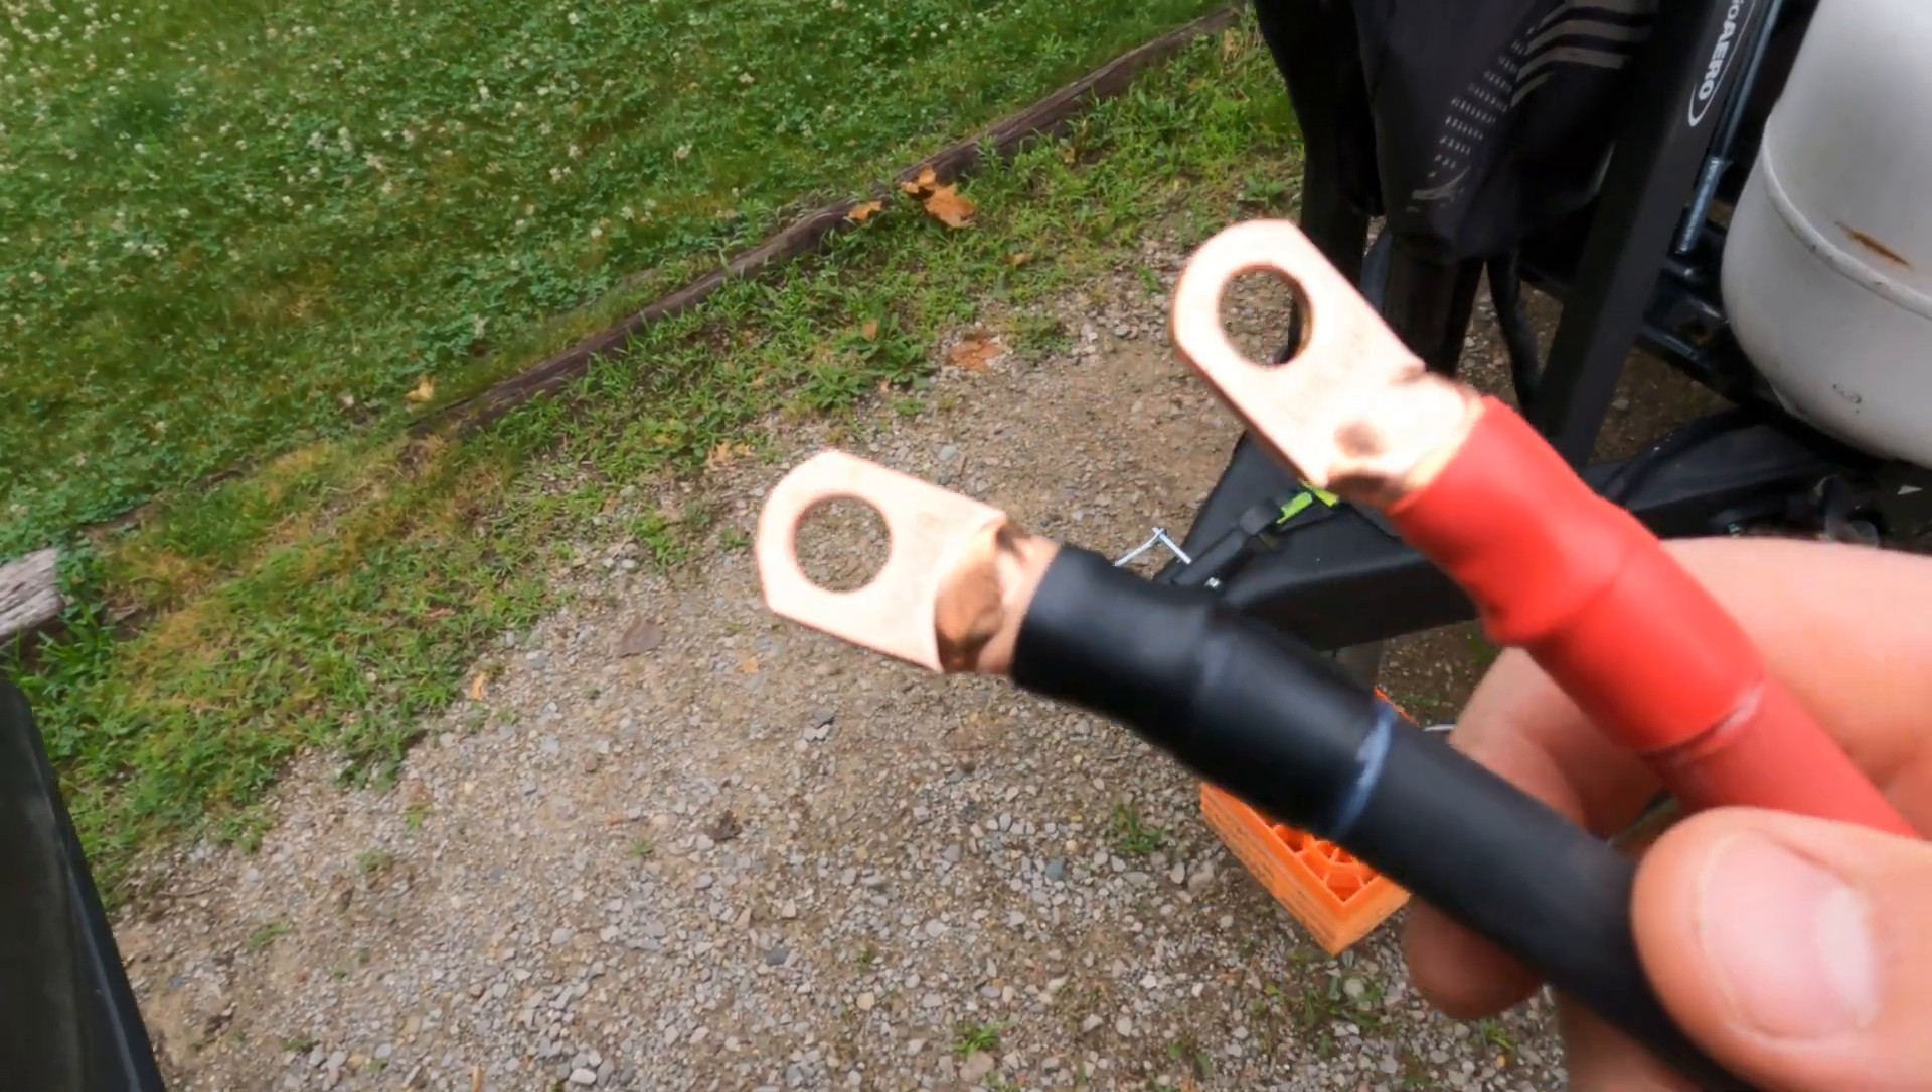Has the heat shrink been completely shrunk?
Yes.